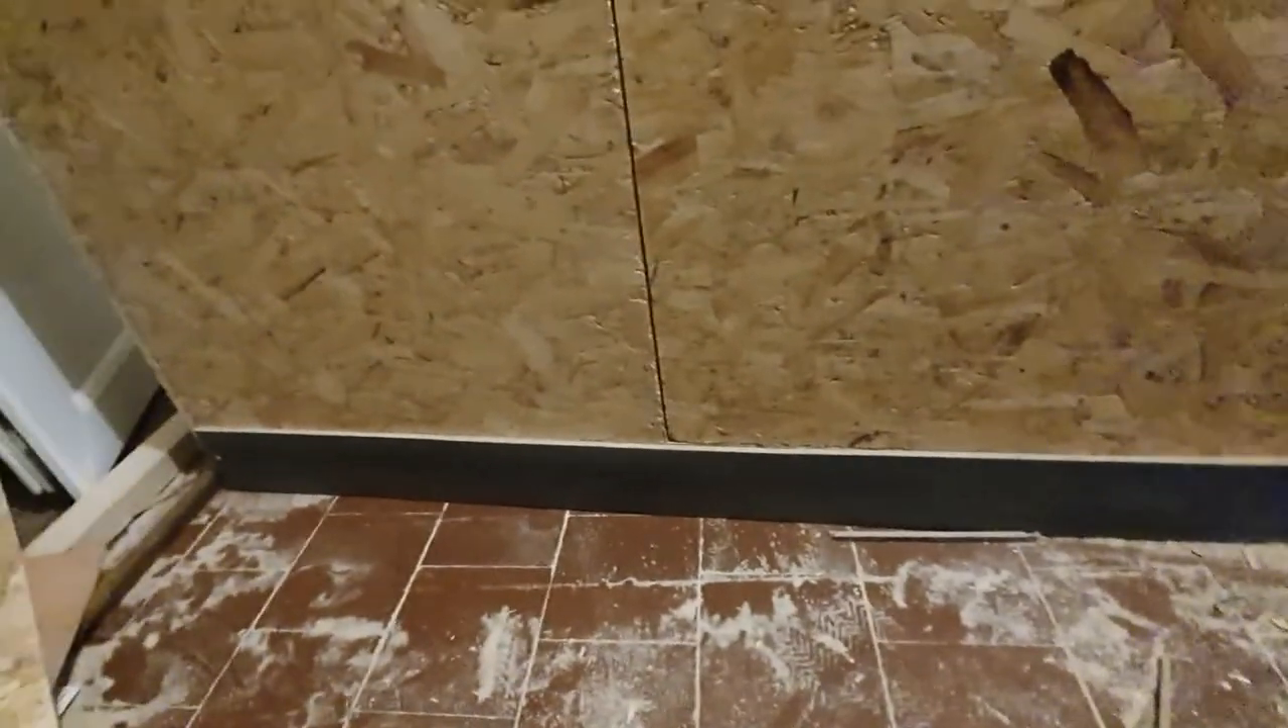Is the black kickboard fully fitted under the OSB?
Yes.